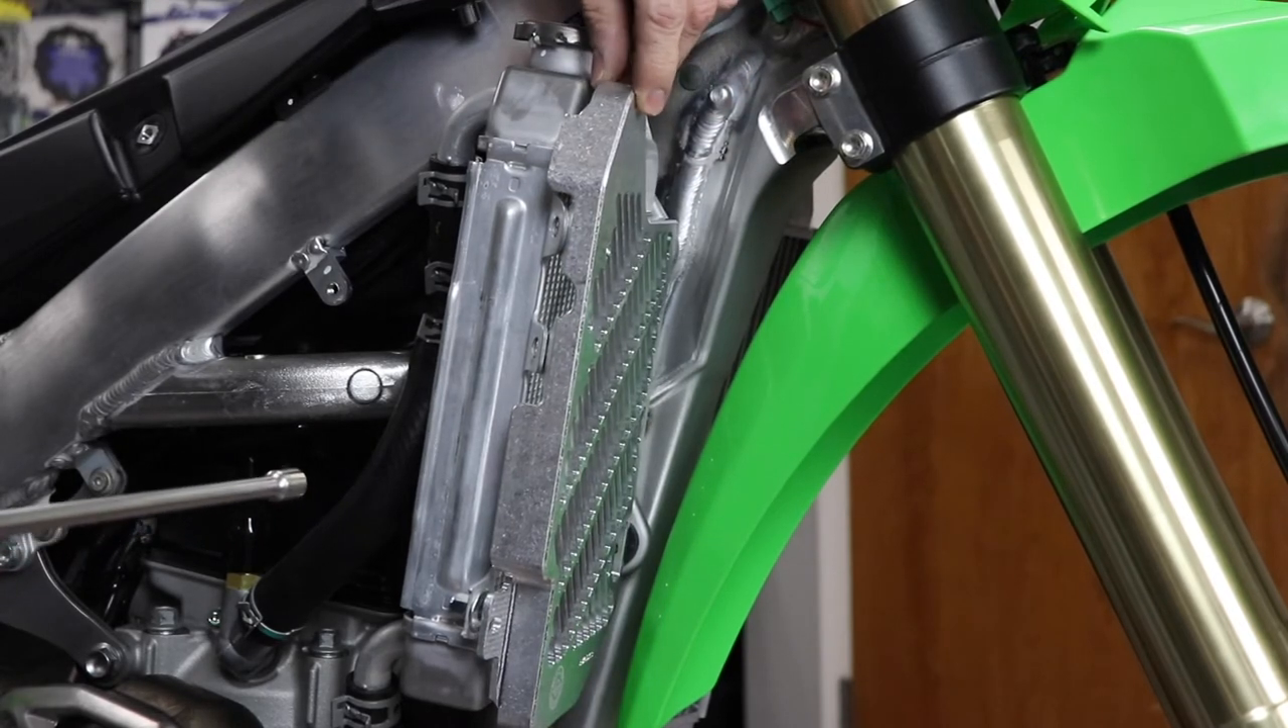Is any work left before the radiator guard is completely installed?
Yes.